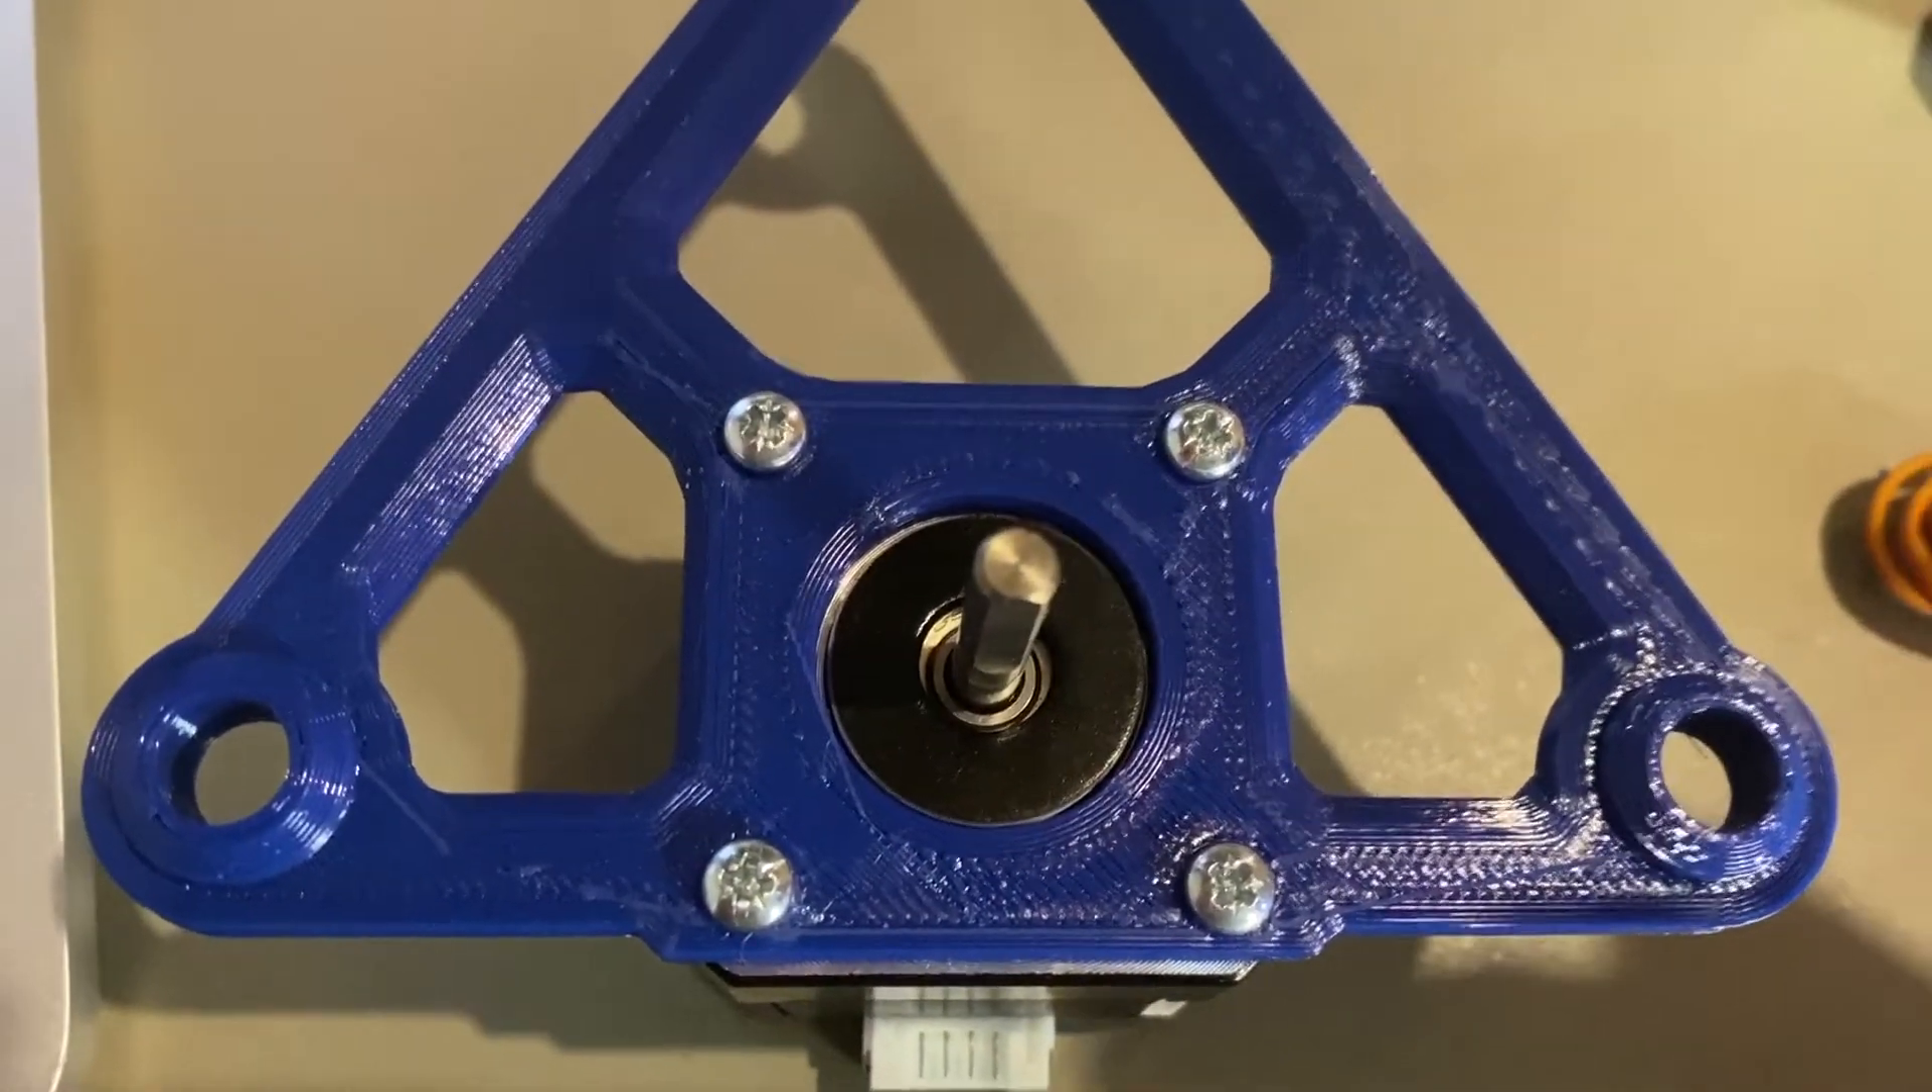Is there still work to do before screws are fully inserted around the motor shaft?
No.